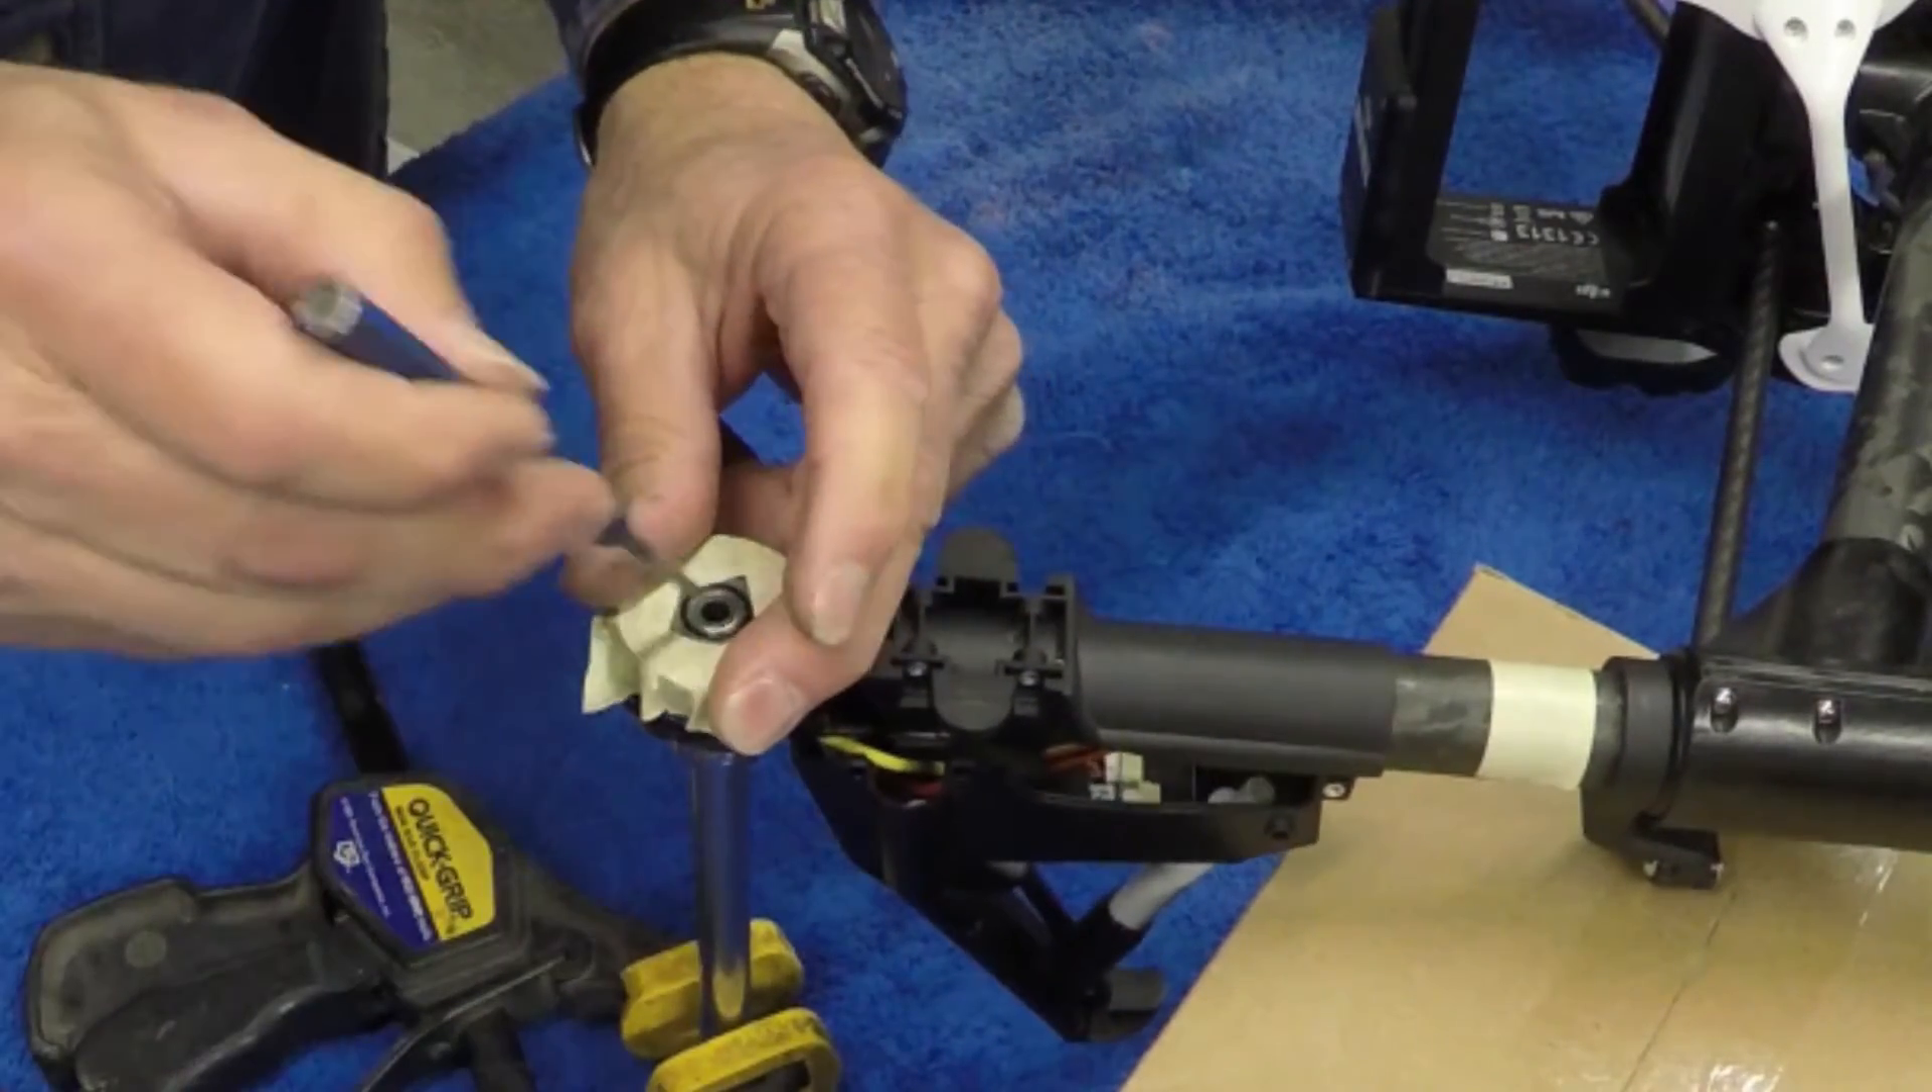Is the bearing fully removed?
No.